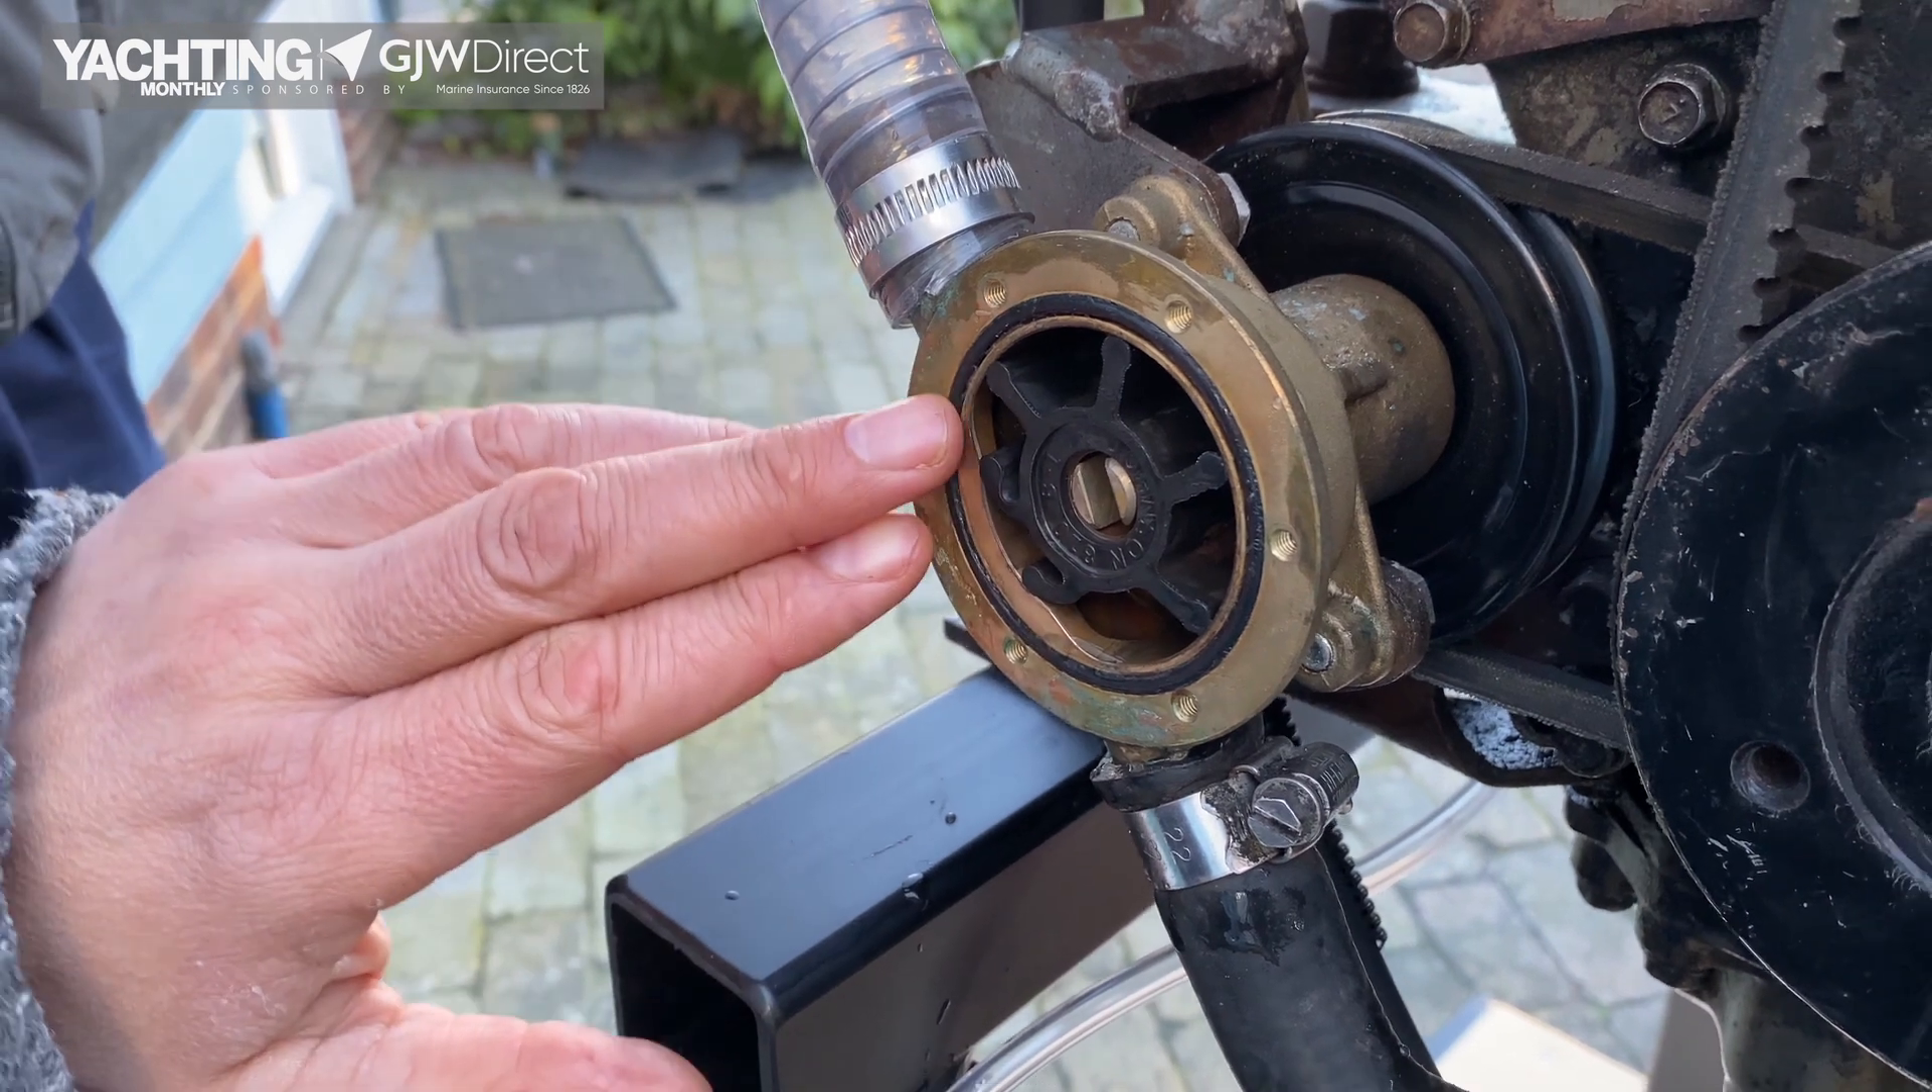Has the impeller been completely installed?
Yes.